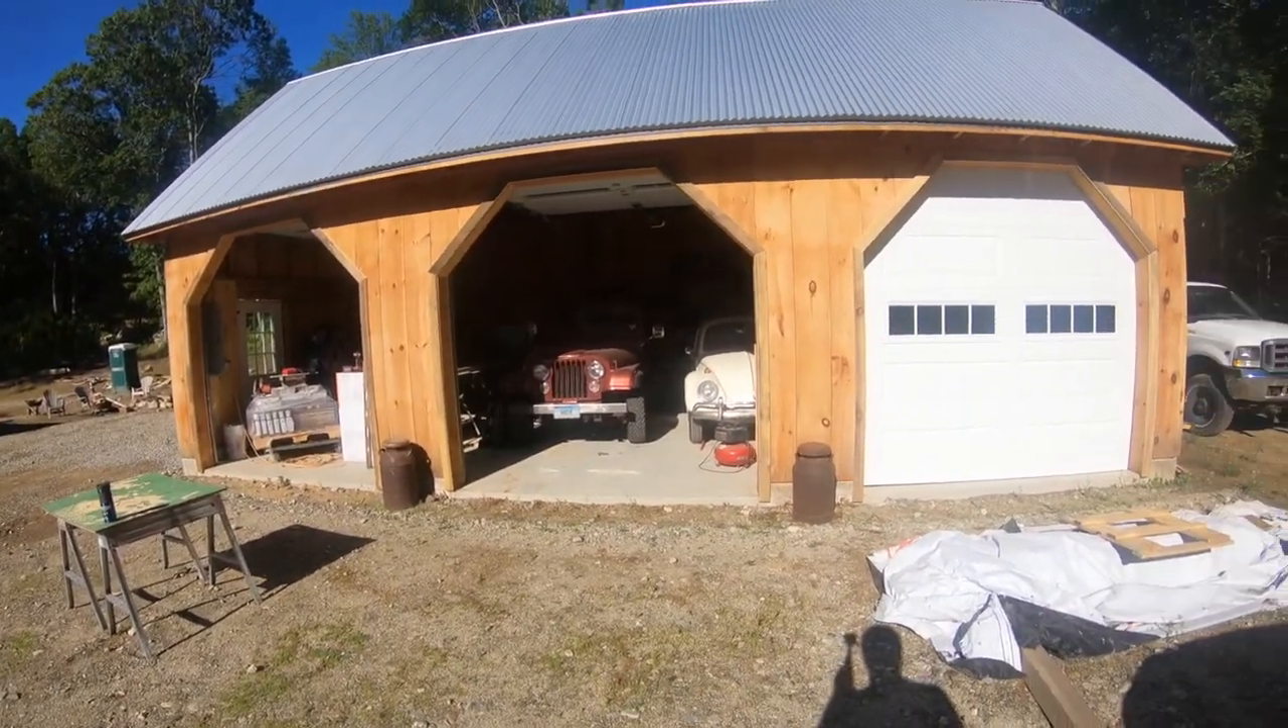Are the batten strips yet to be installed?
Yes.